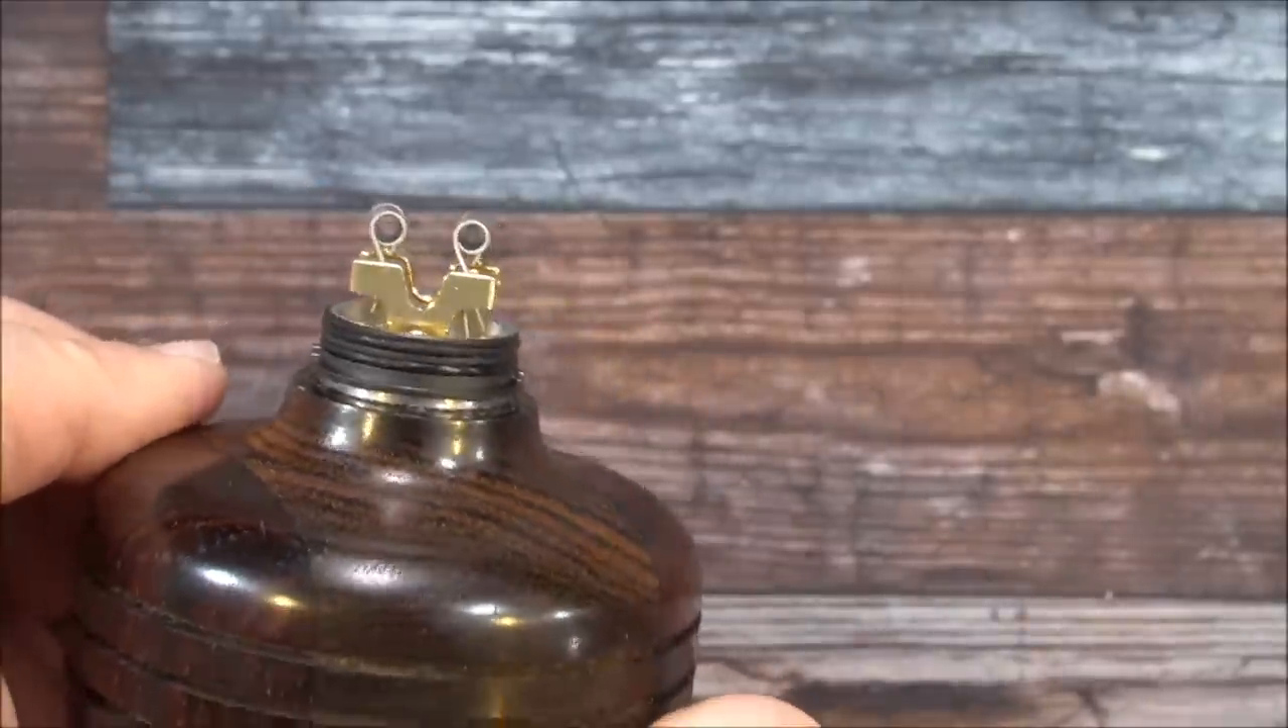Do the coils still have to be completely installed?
No.